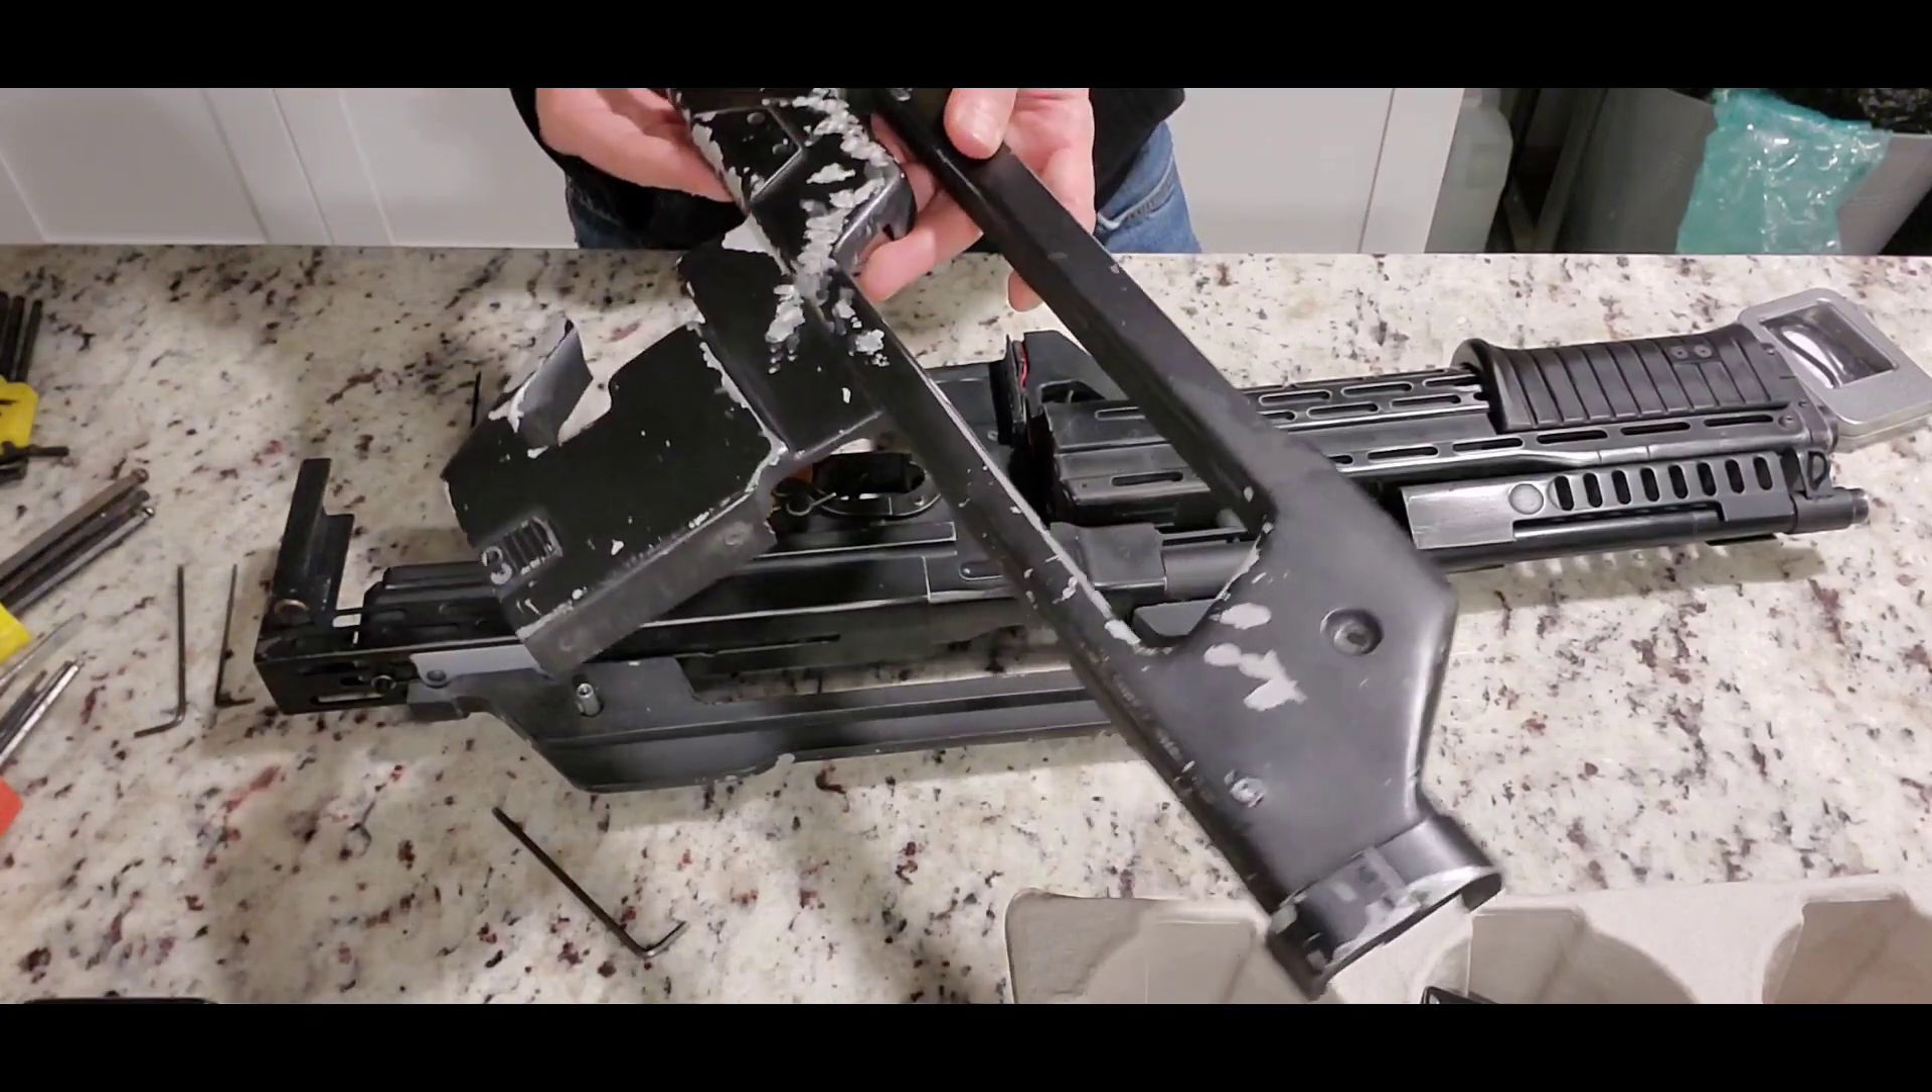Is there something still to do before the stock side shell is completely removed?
No.